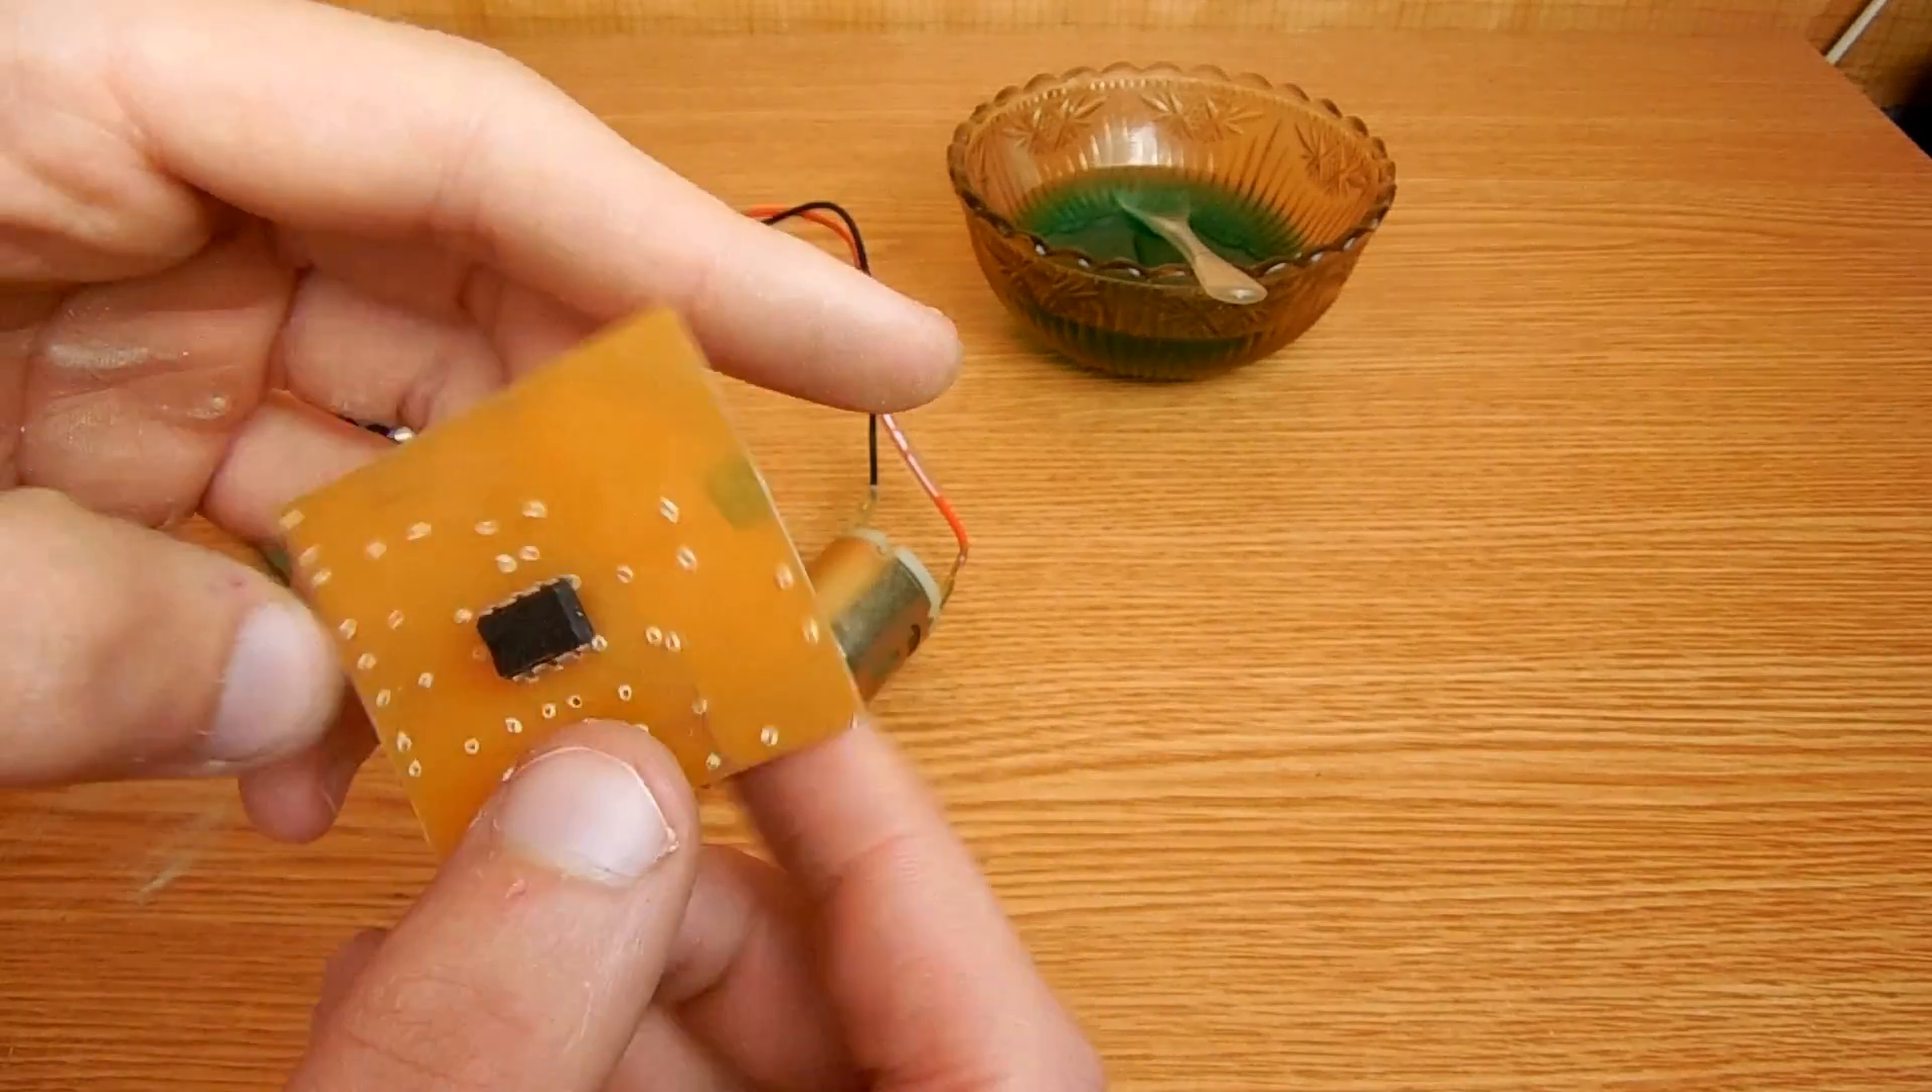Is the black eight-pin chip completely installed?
Yes.